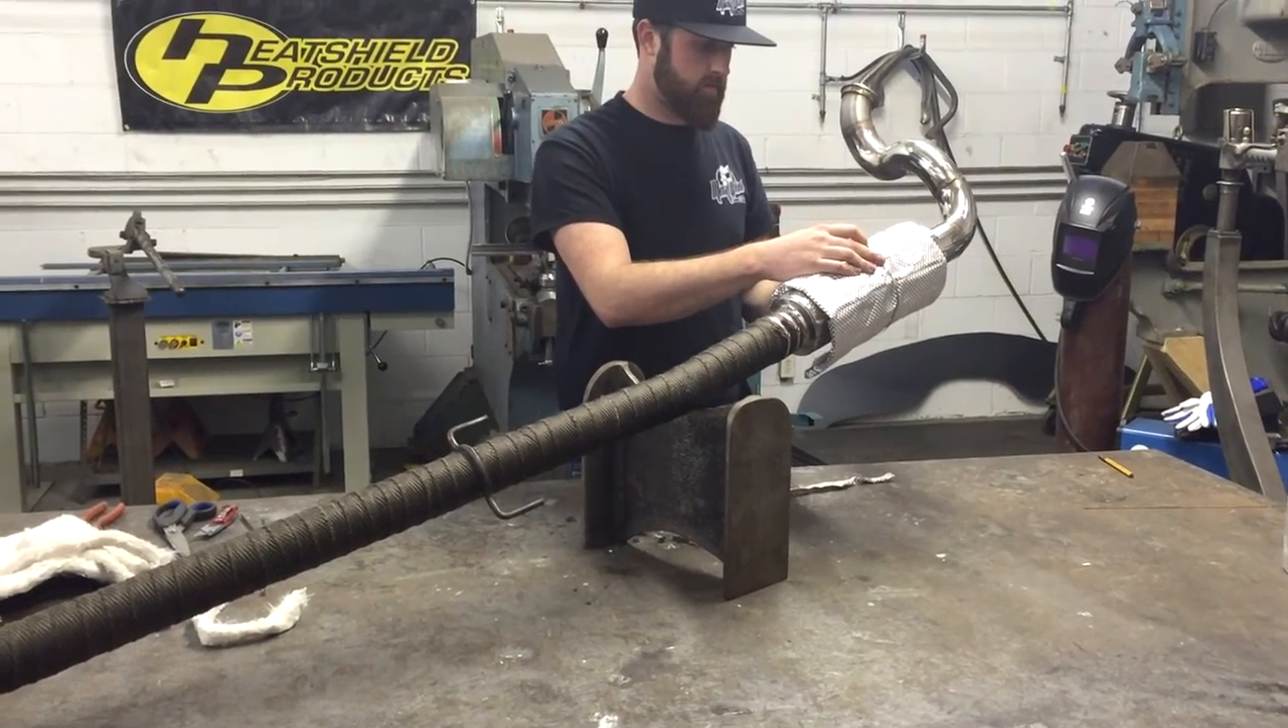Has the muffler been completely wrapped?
No.